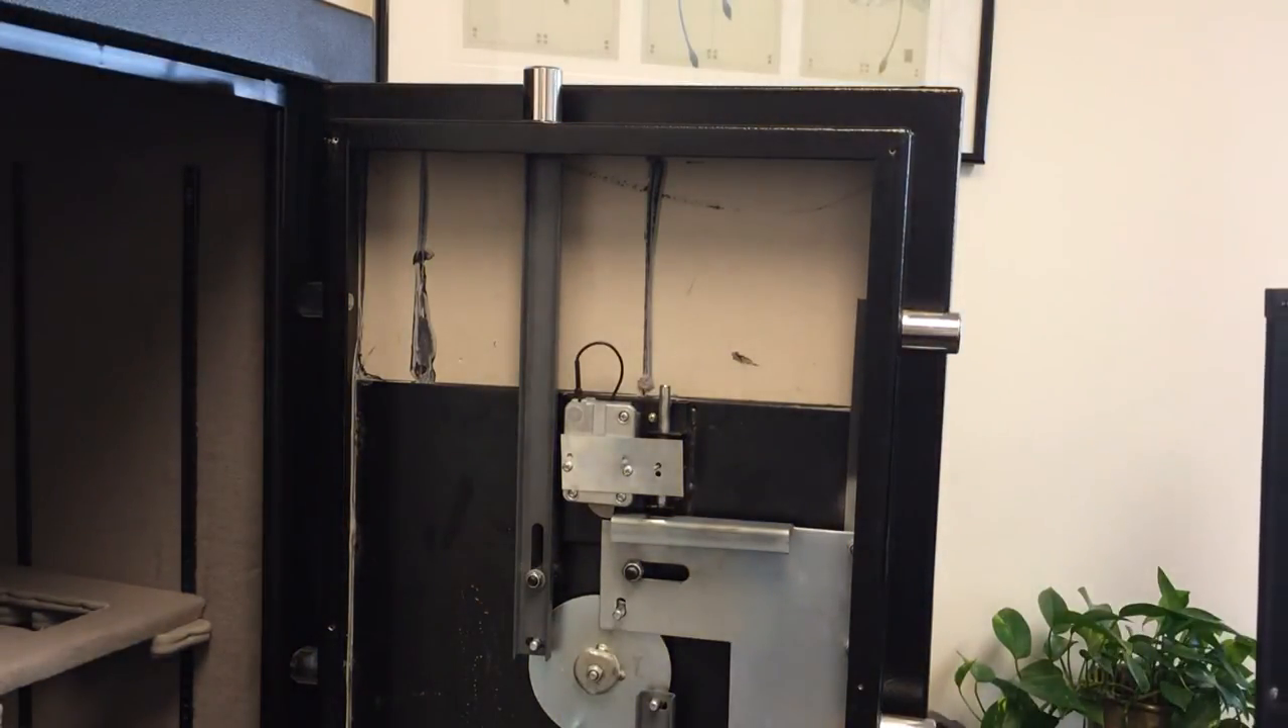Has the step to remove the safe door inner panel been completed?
Yes.